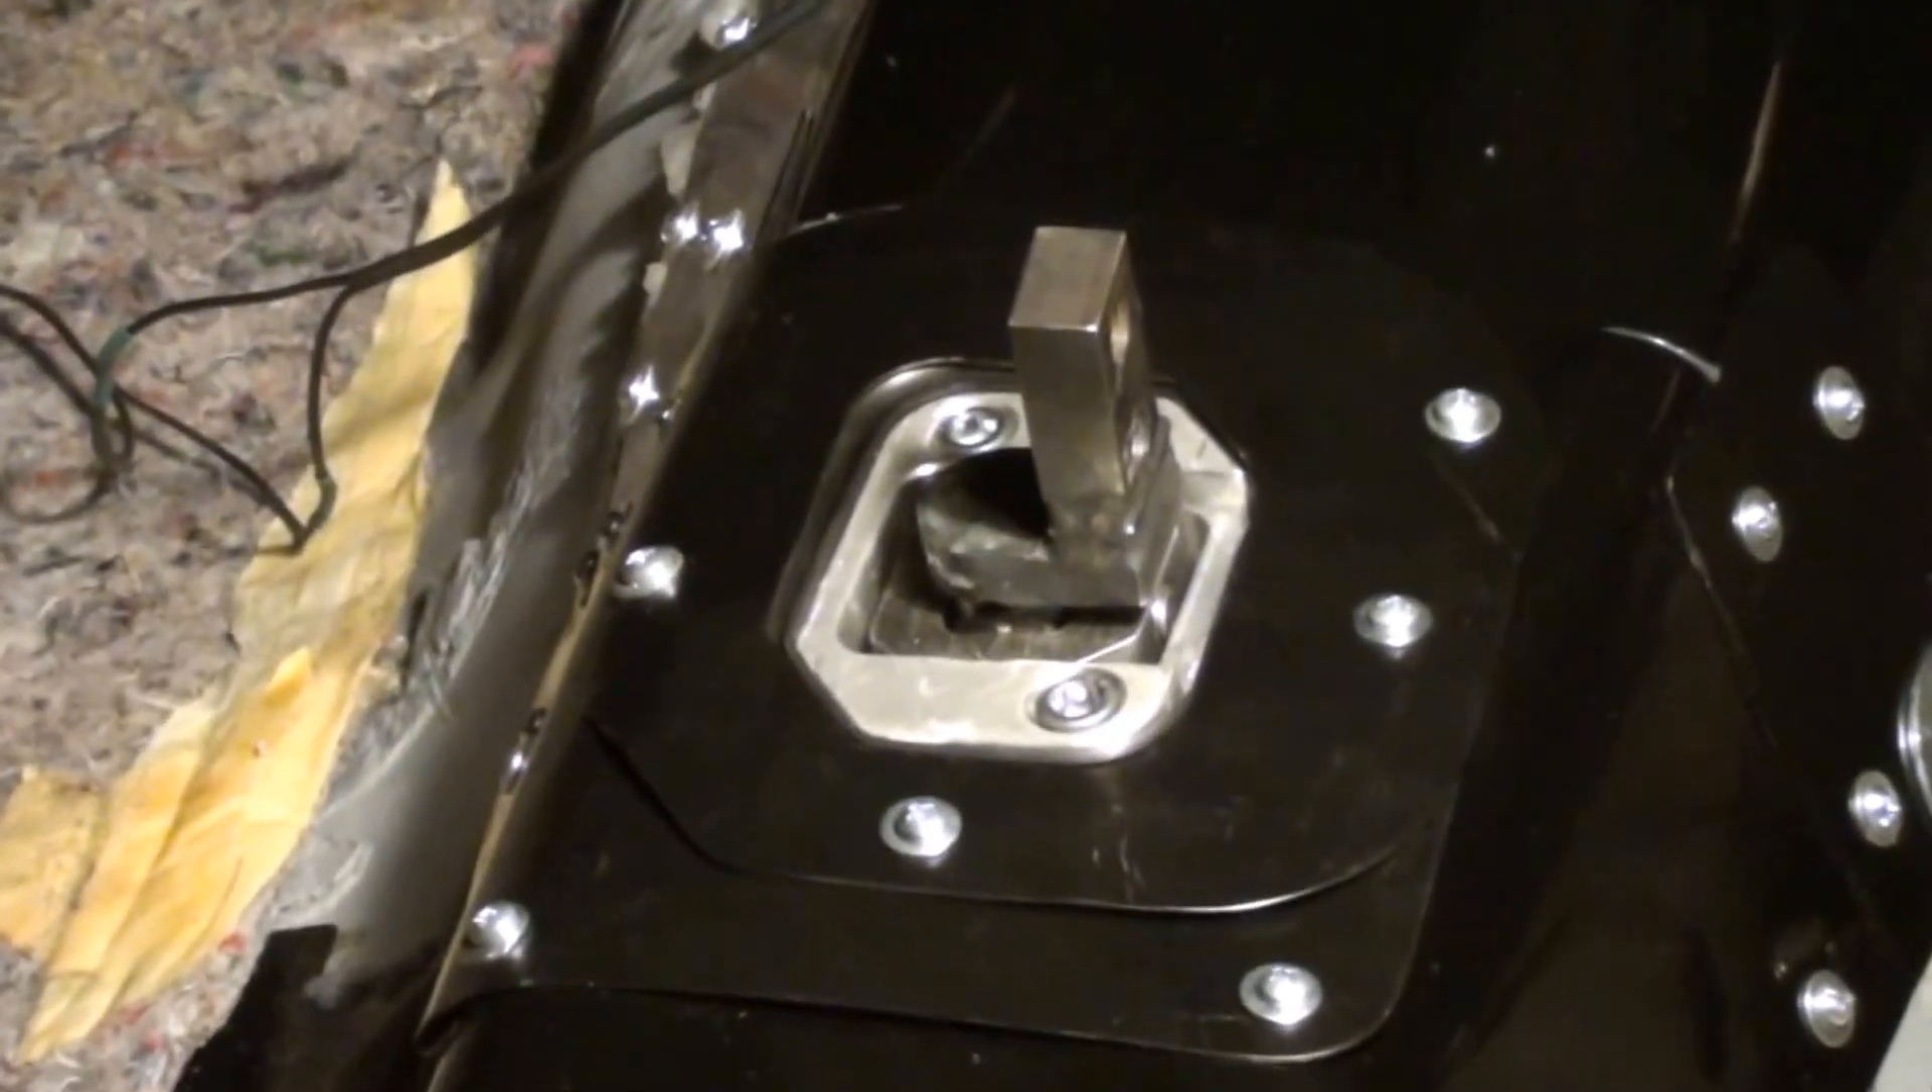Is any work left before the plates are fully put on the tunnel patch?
No.